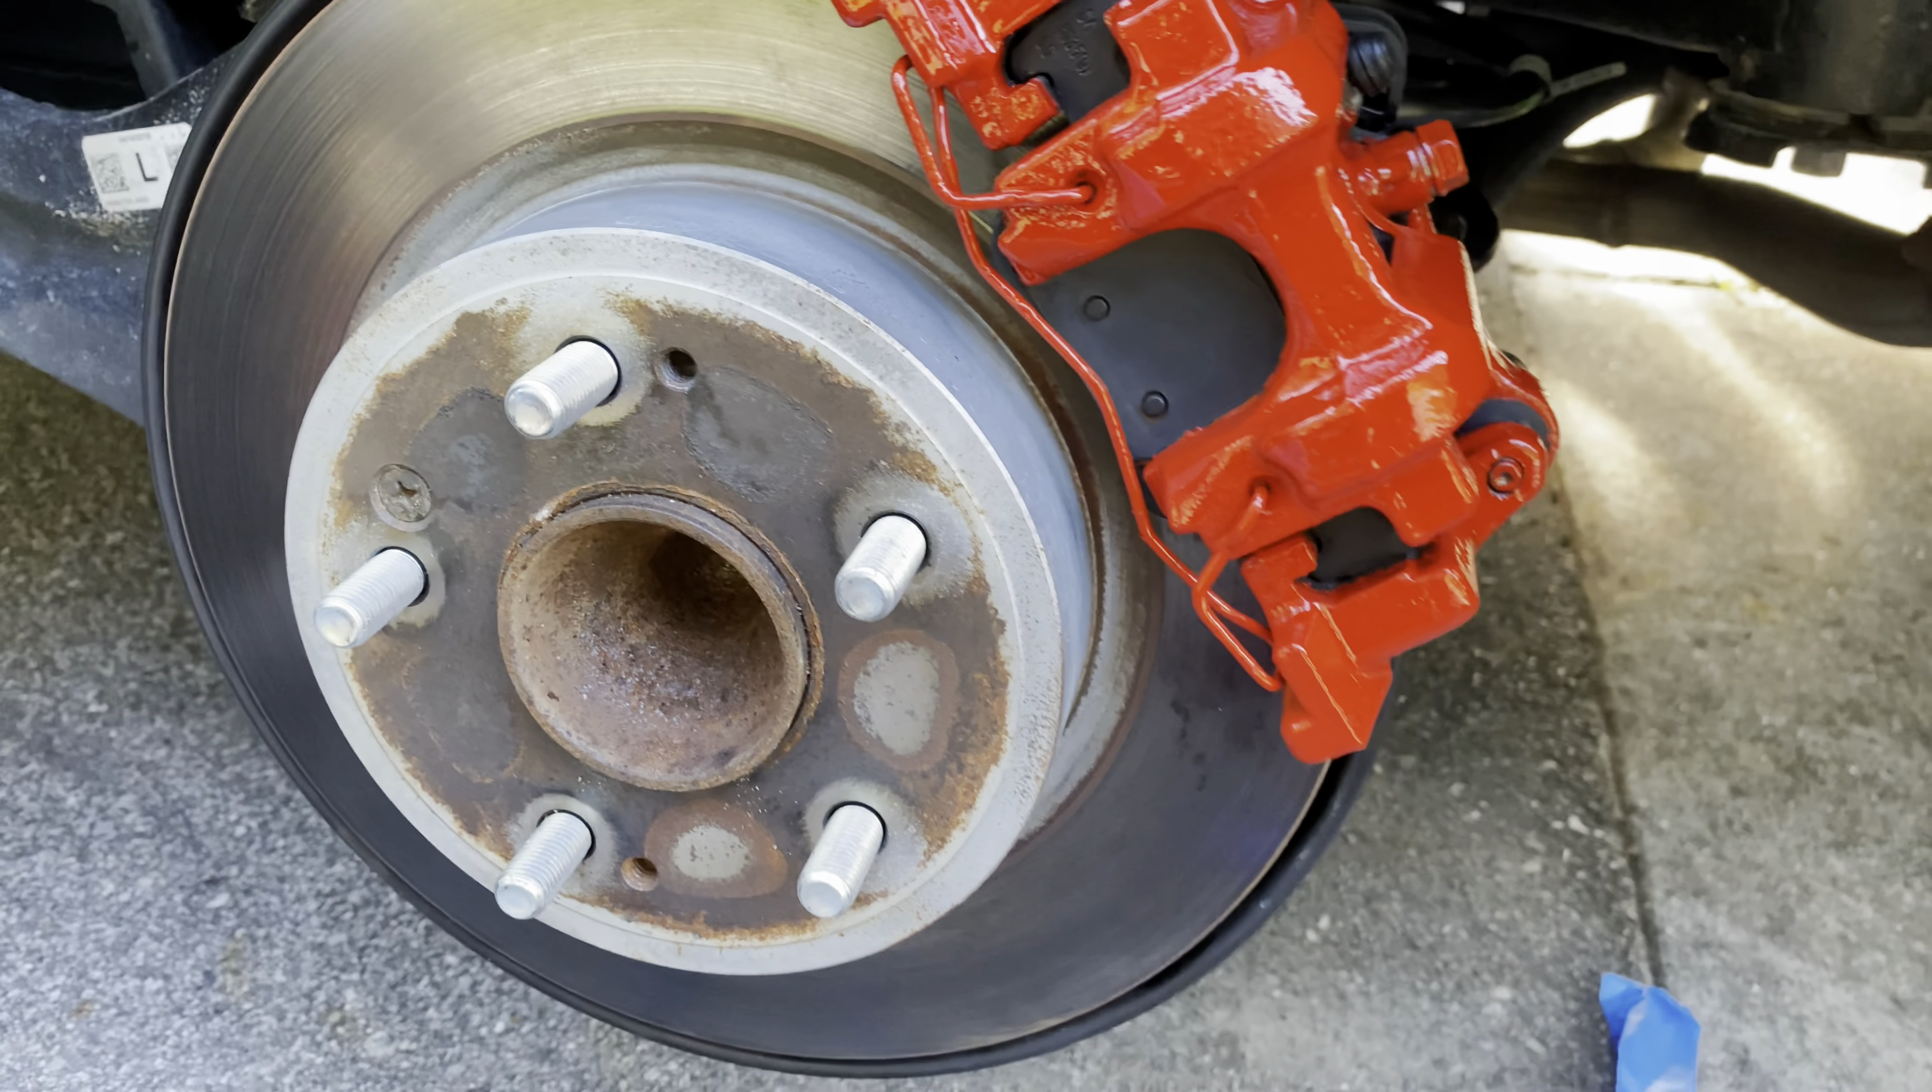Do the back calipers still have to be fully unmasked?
No.